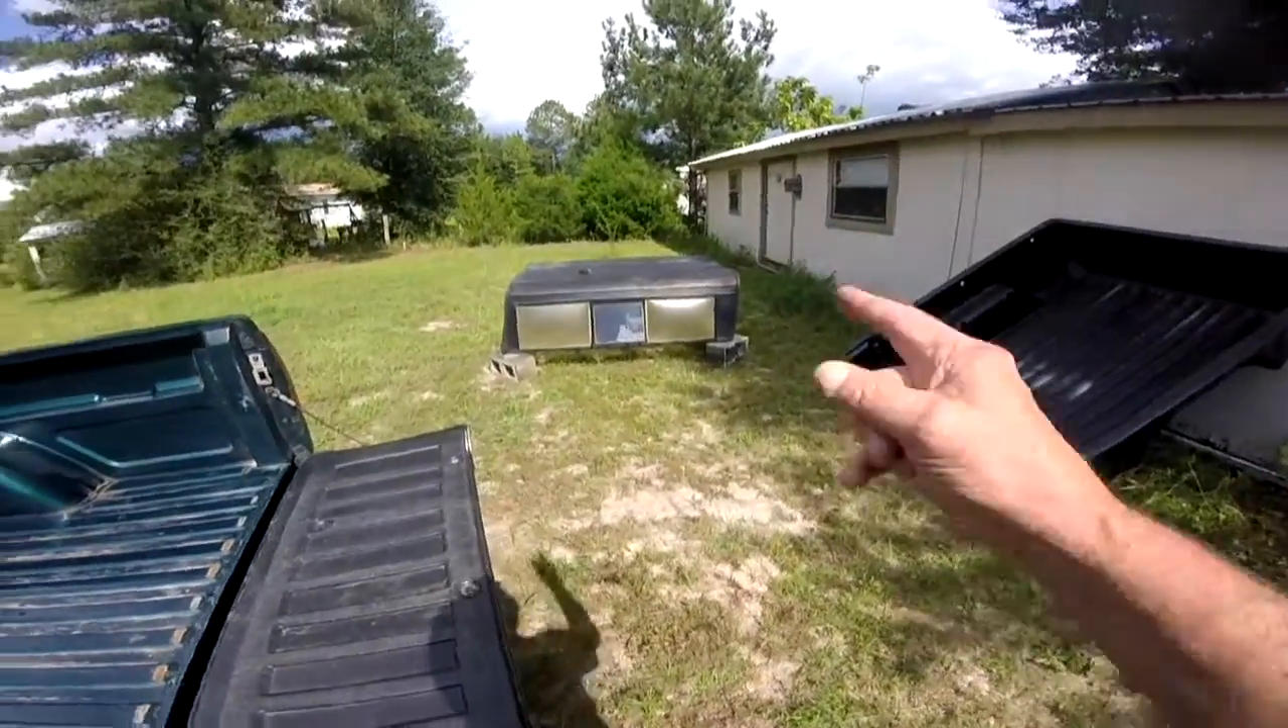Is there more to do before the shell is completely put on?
Yes.